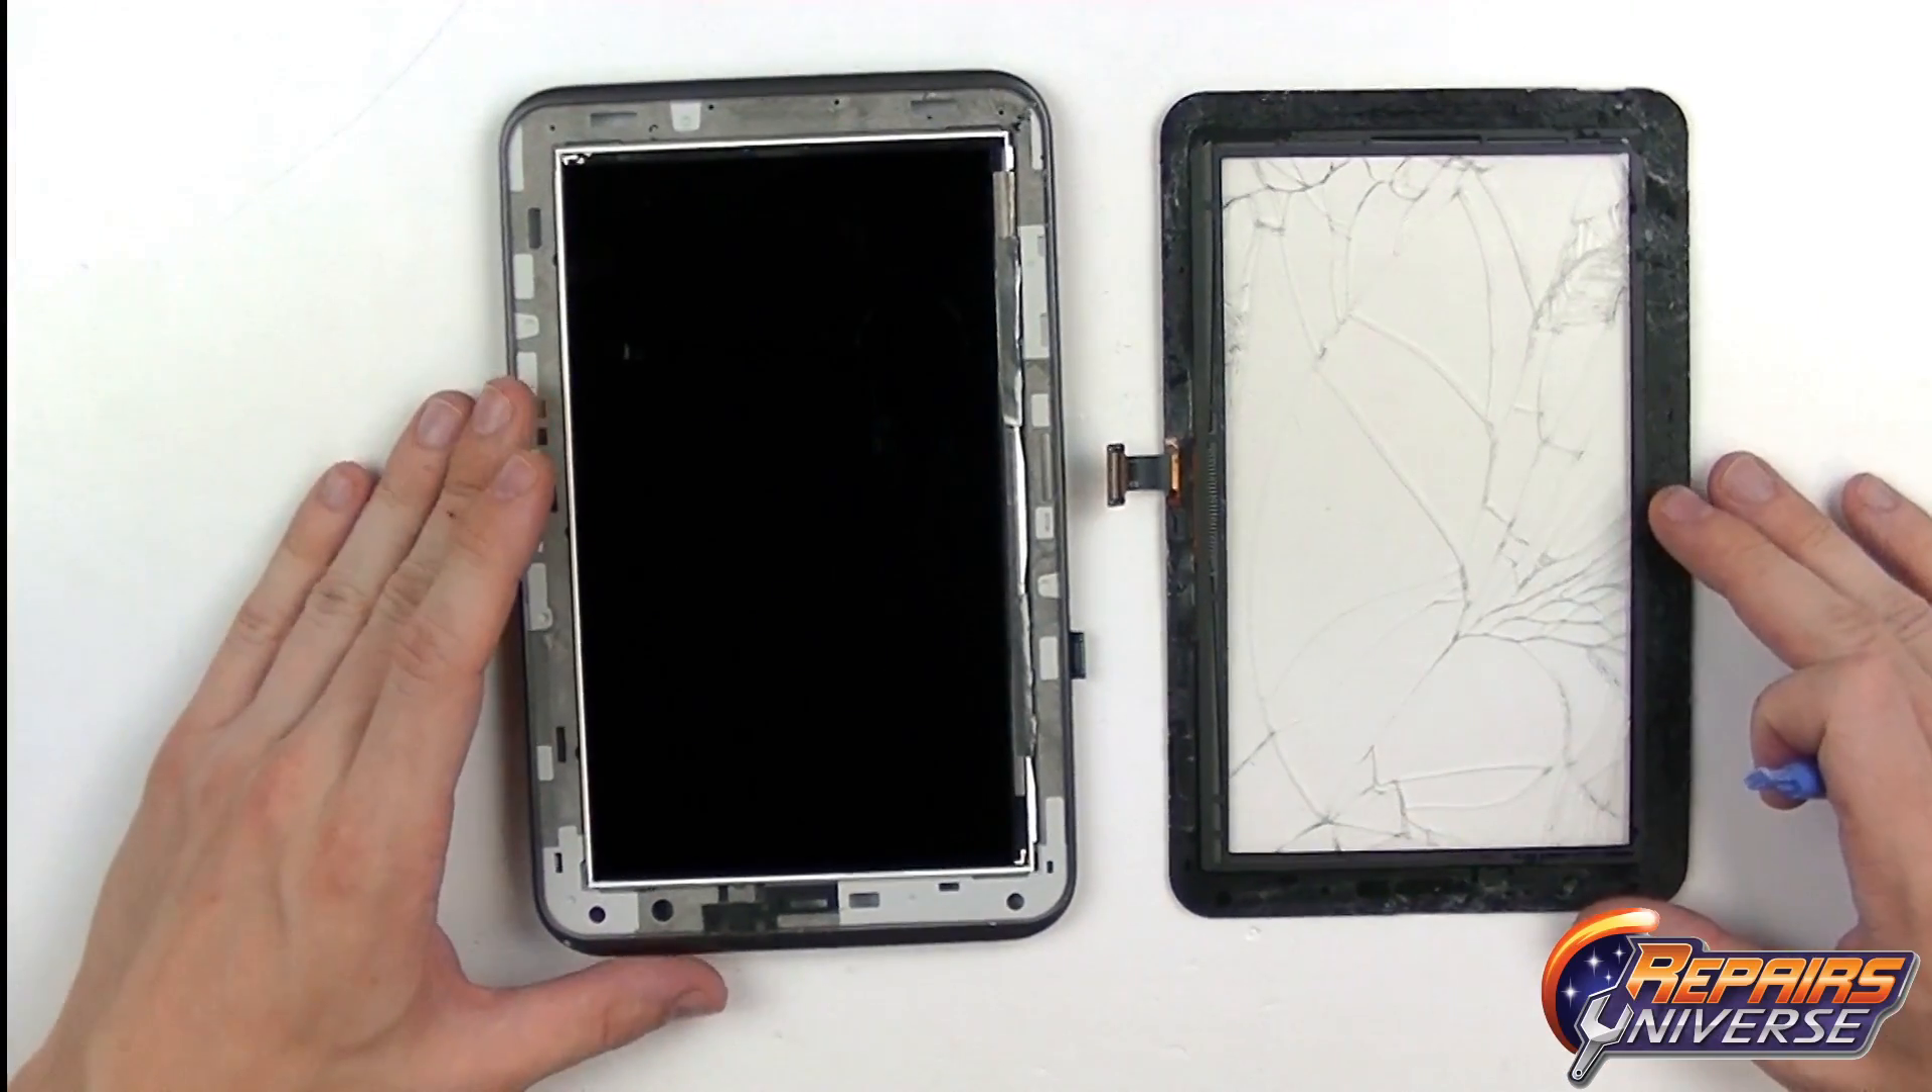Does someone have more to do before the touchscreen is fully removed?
No.